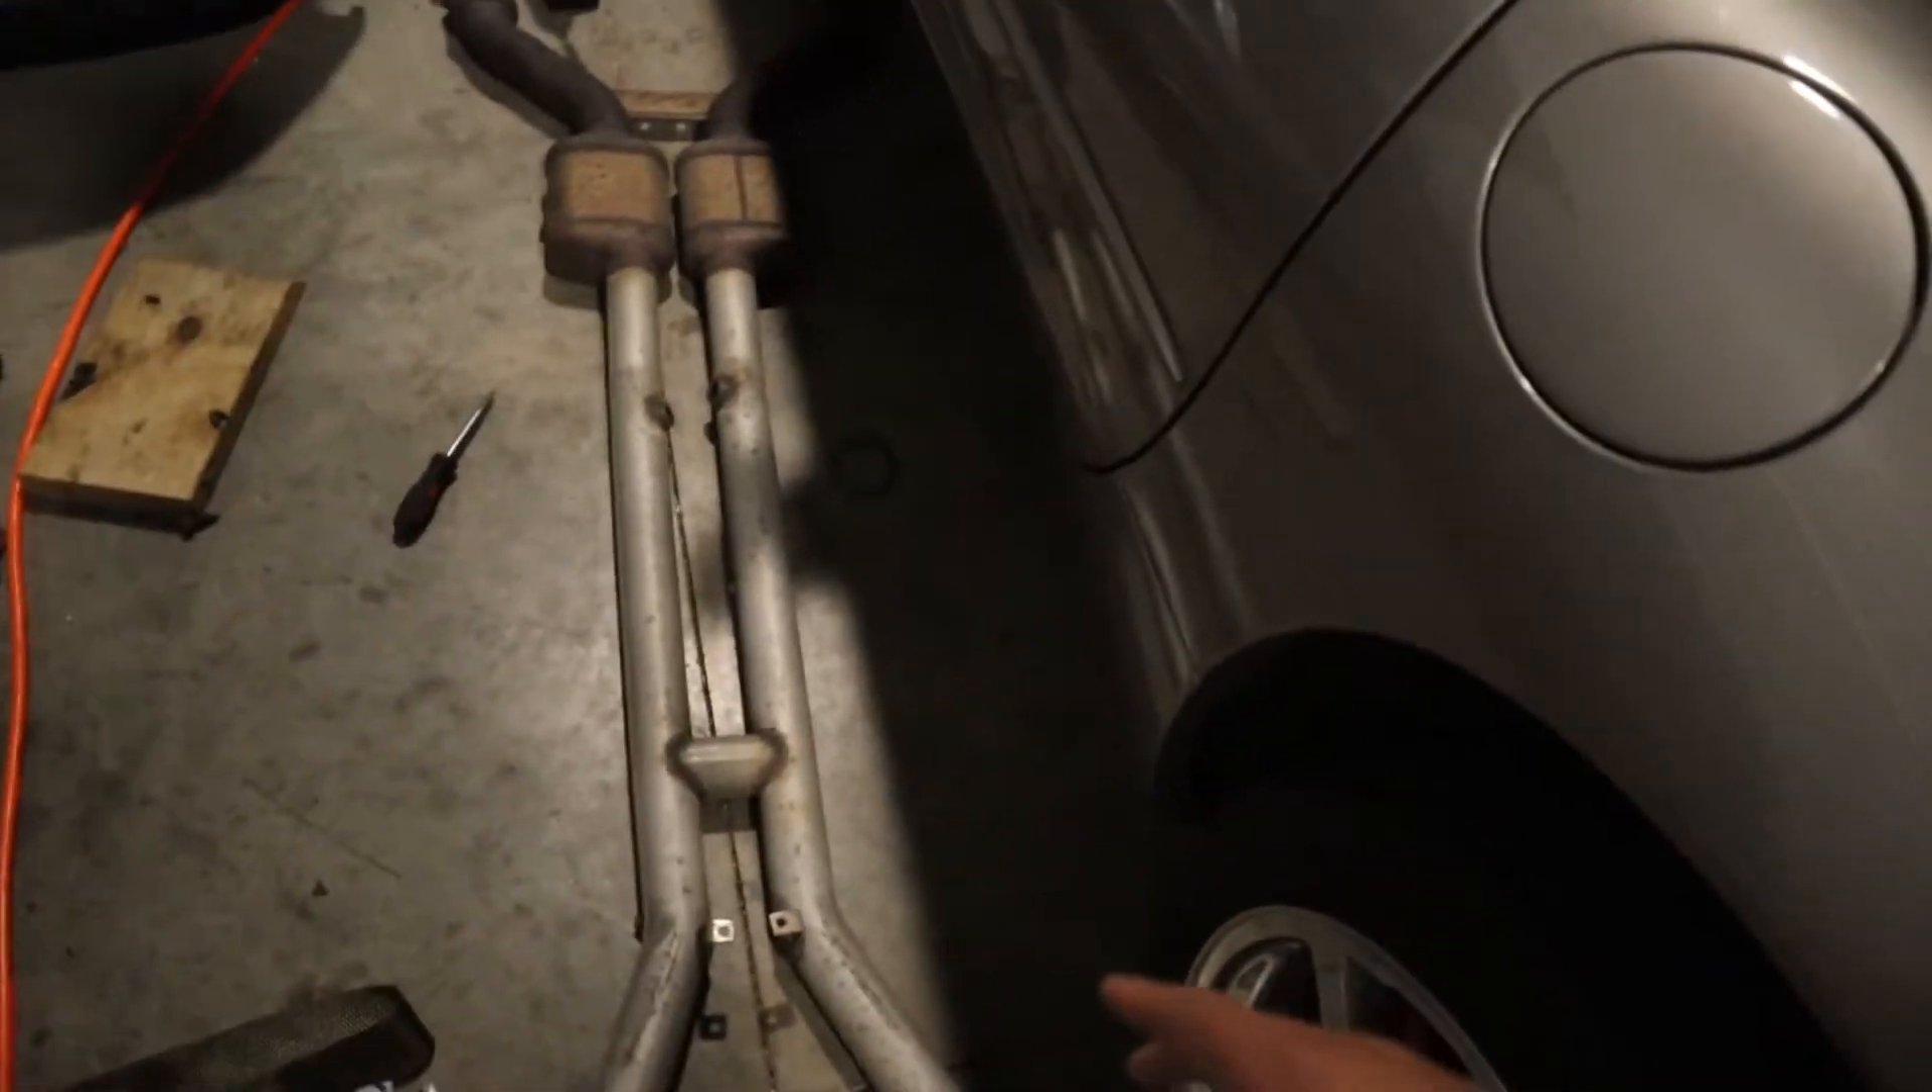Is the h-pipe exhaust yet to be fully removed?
No.